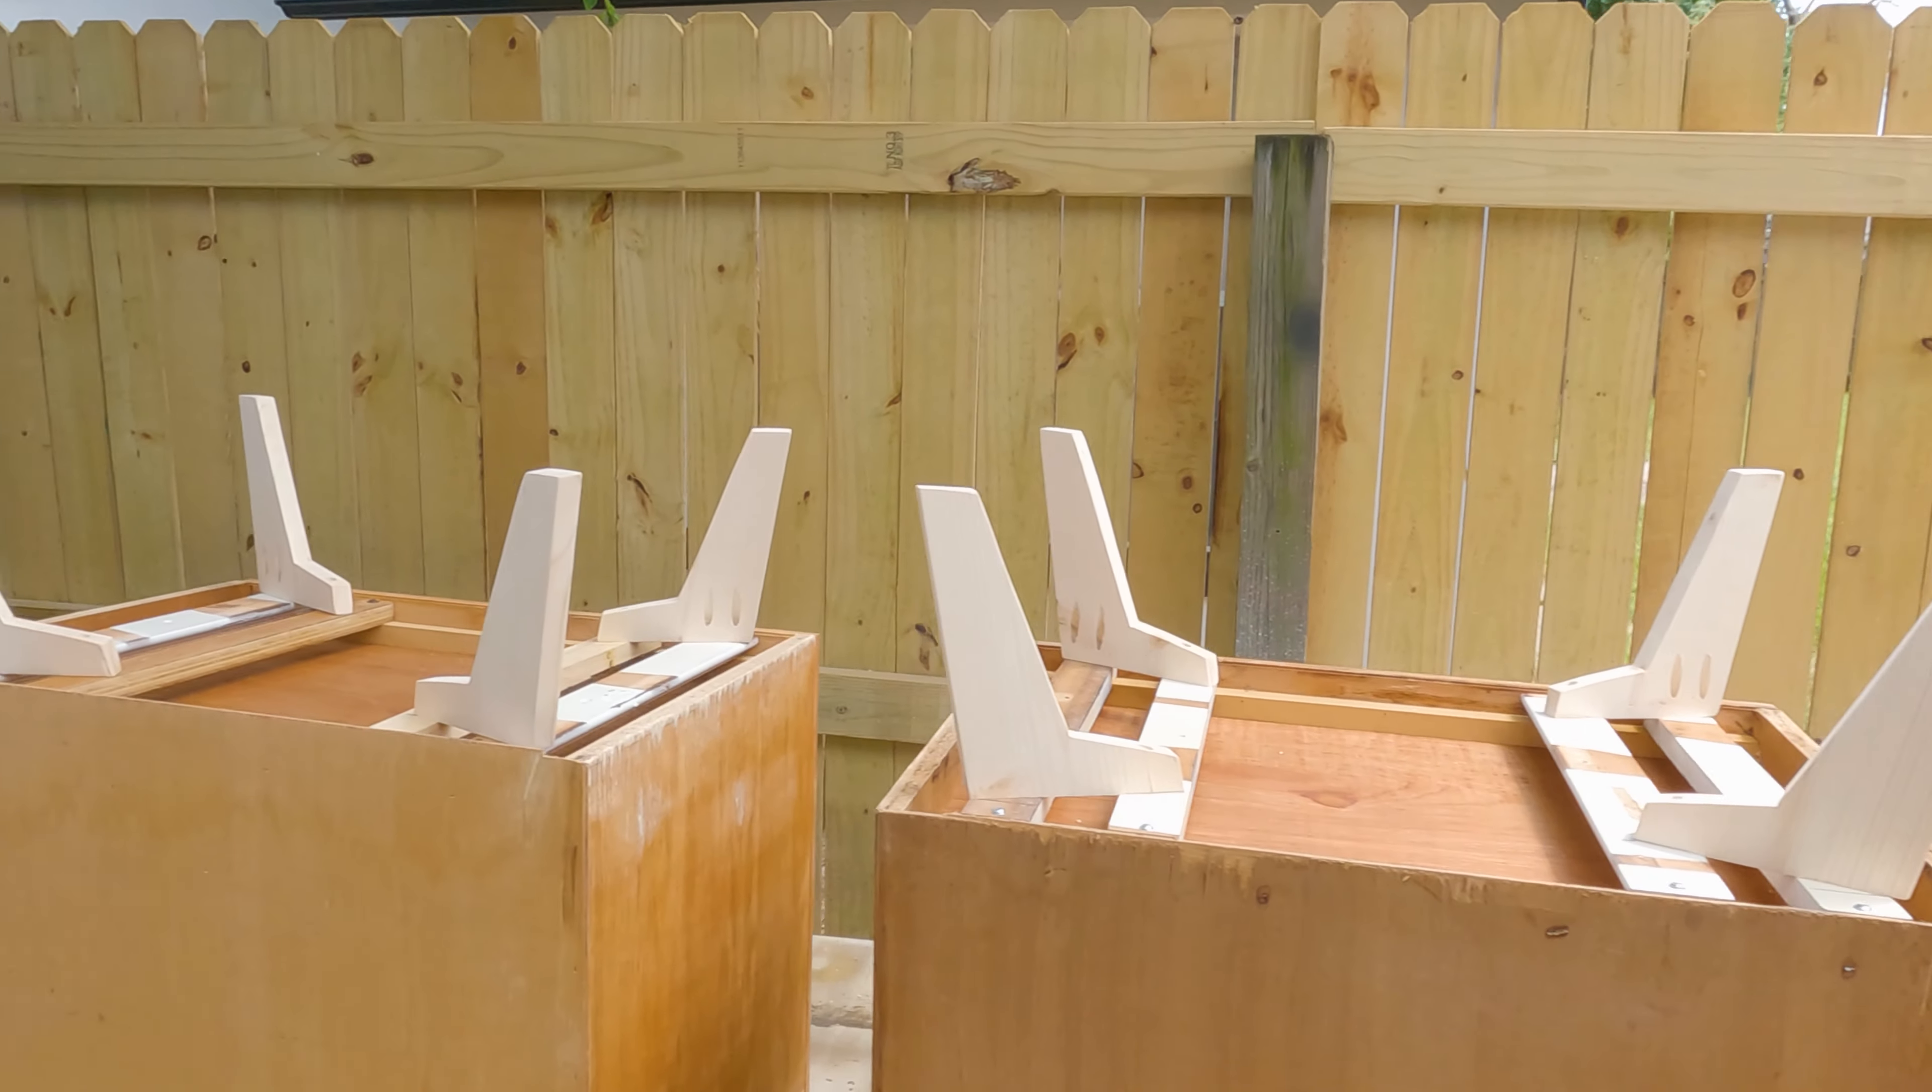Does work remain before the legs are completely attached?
No.